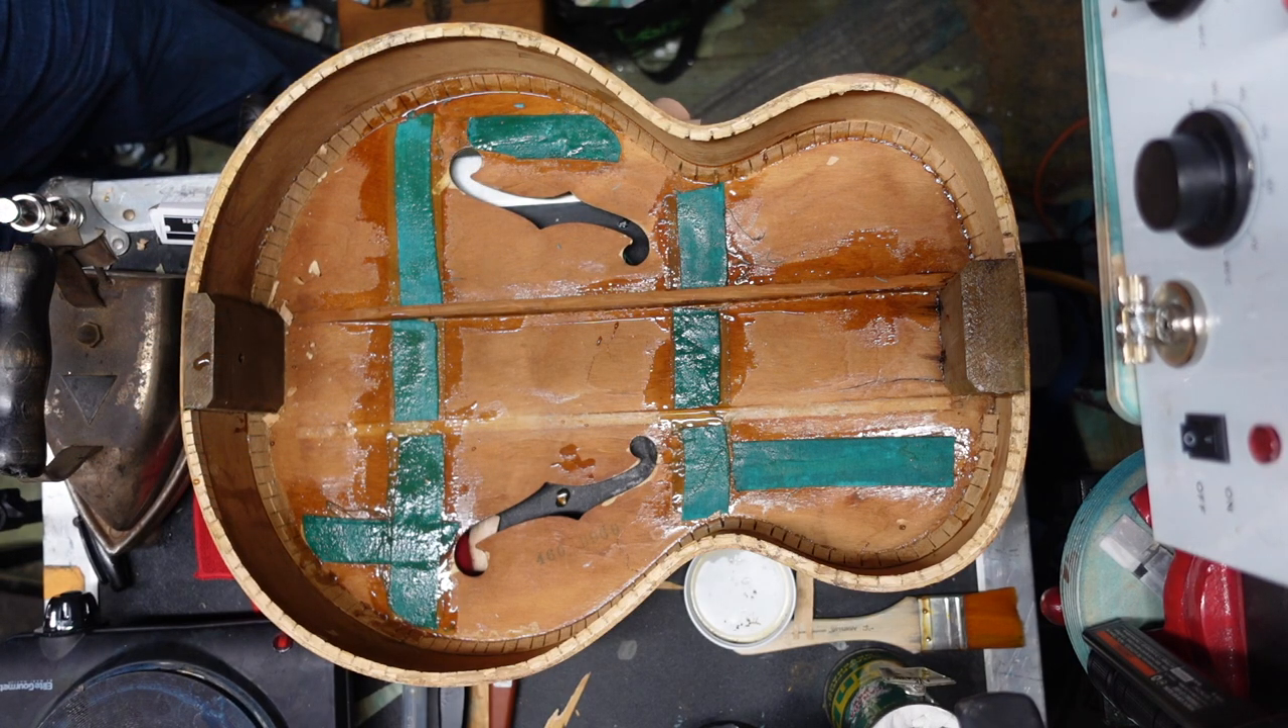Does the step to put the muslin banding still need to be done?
No.